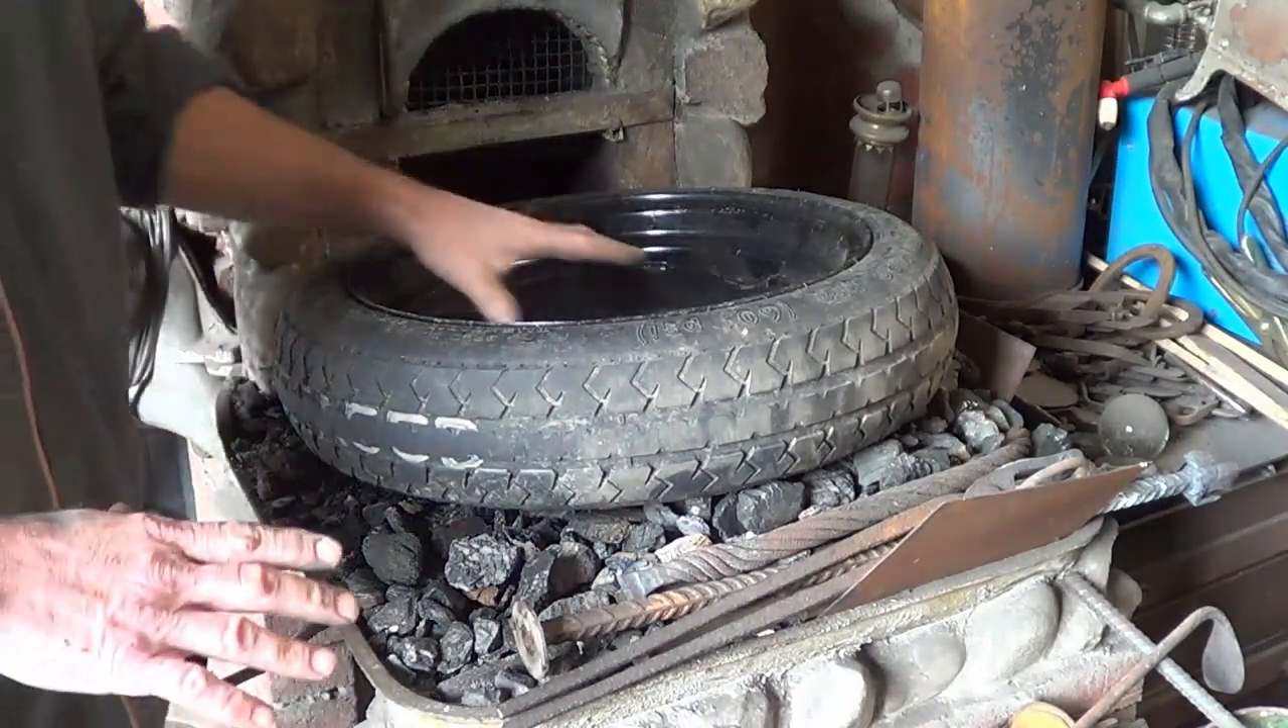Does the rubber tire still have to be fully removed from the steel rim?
Yes.